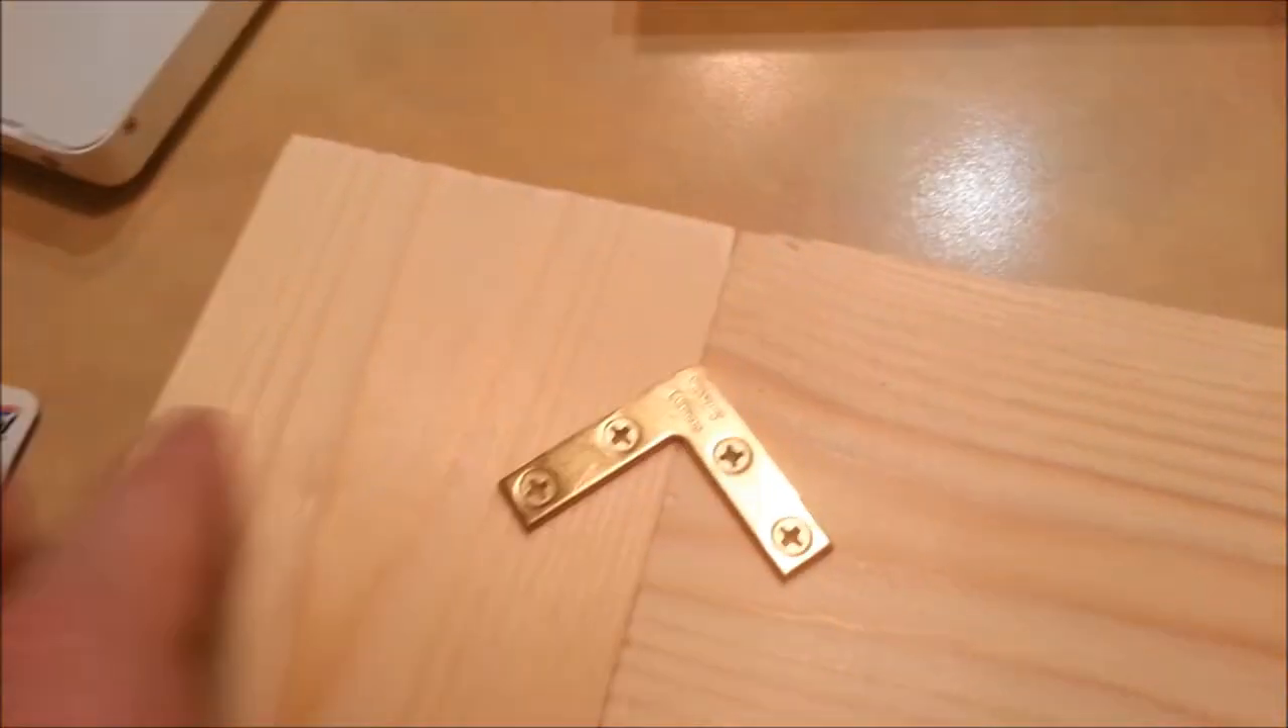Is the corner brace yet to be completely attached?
No.